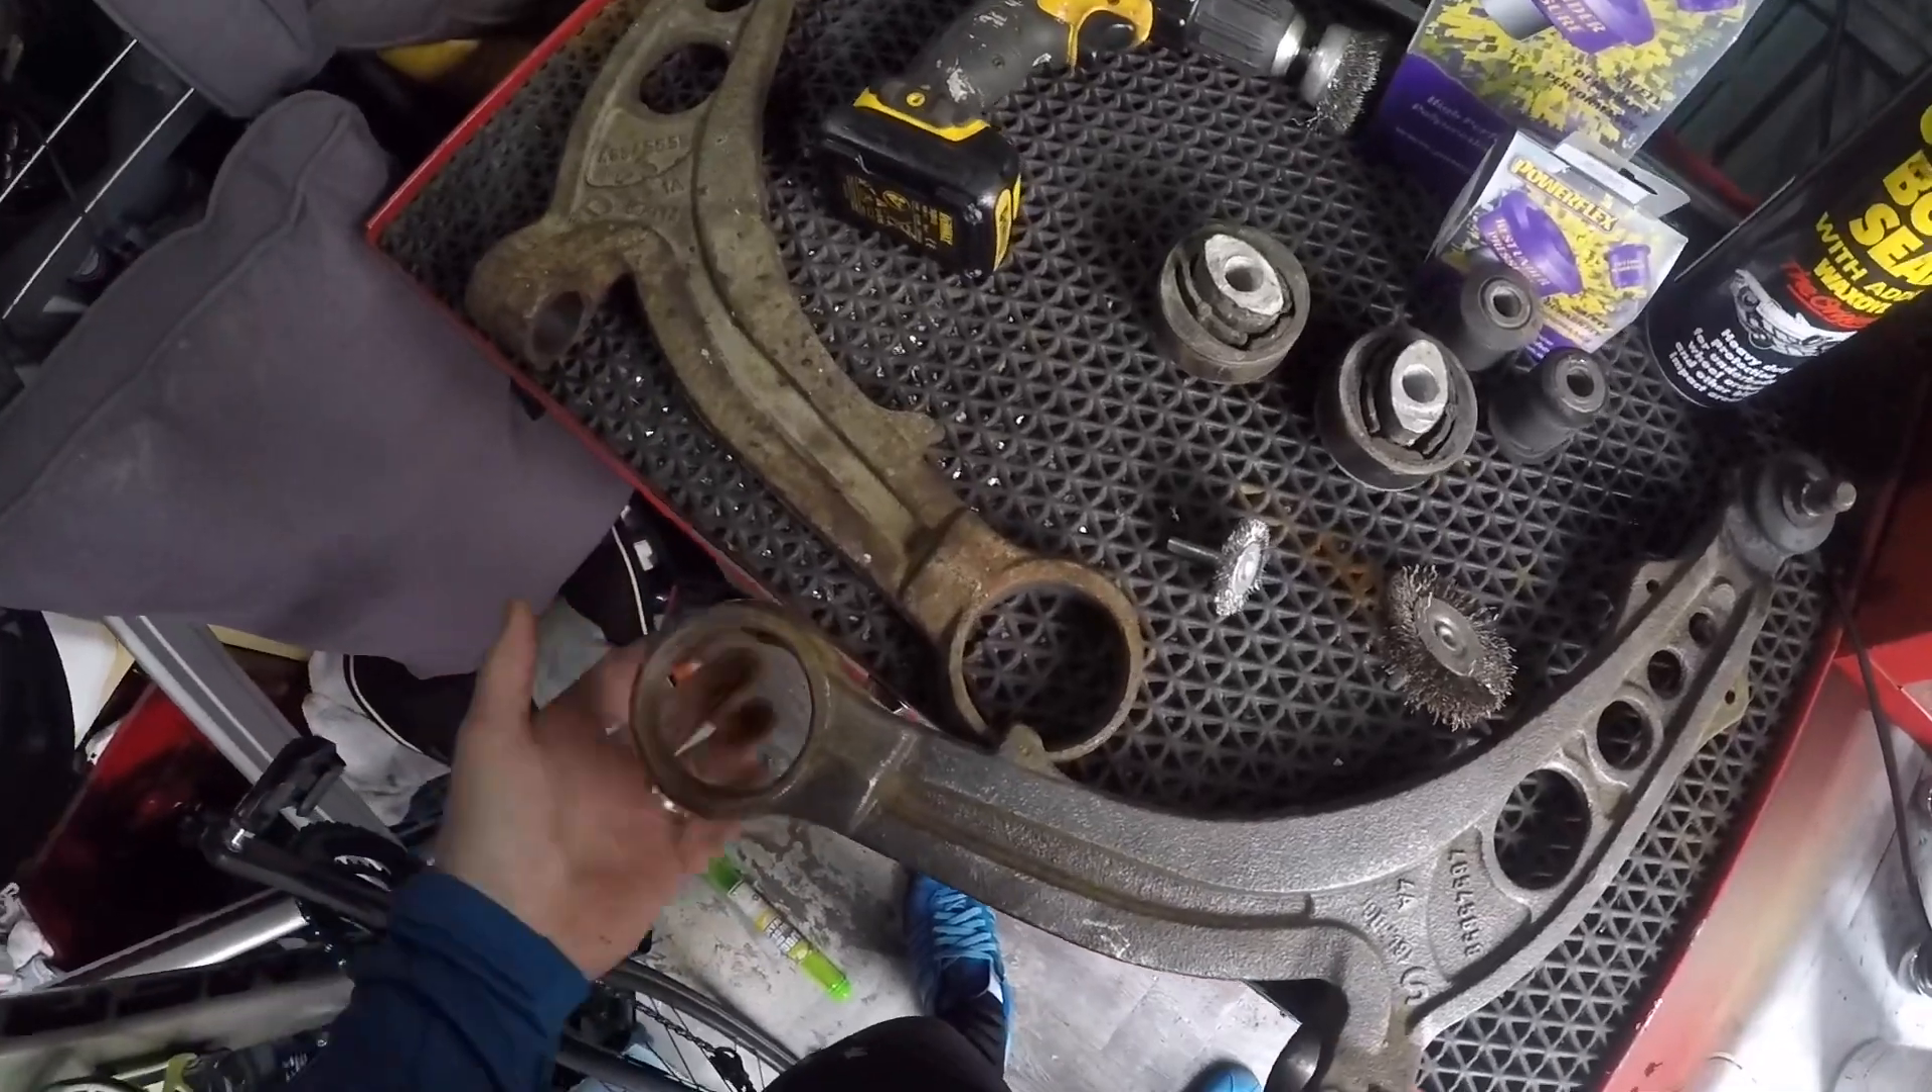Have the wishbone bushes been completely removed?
Yes.